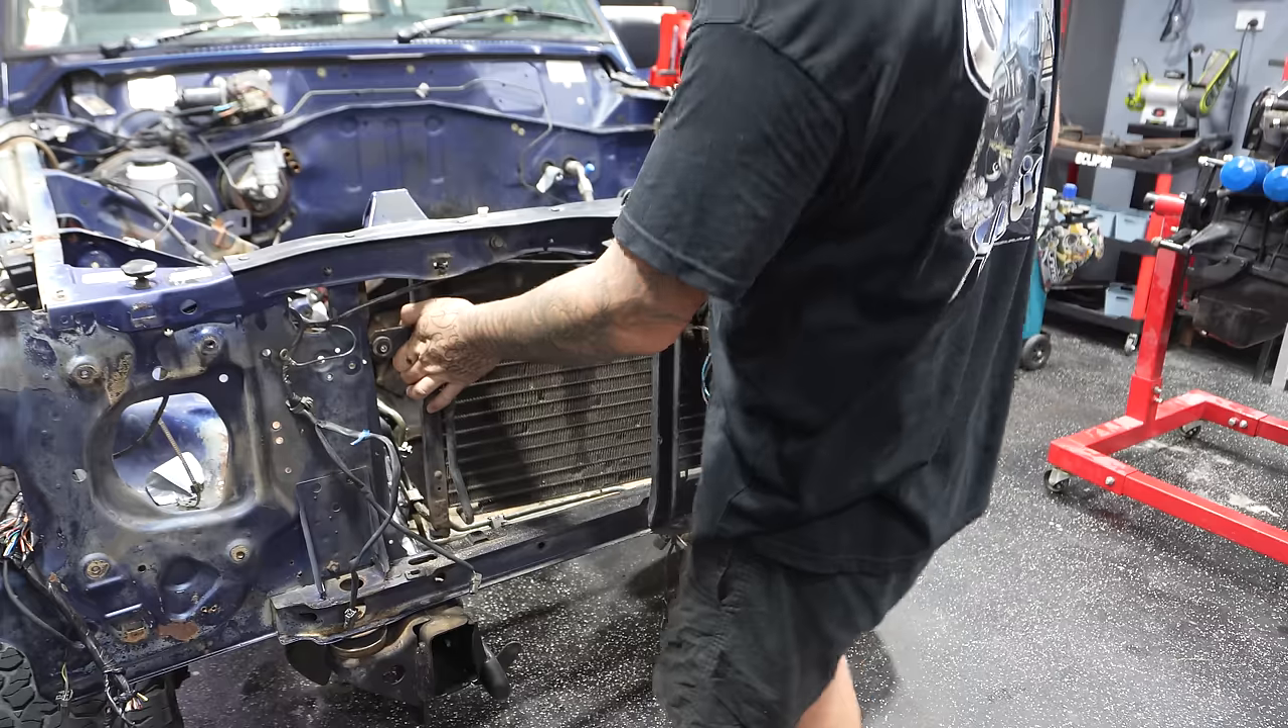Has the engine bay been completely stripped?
No.